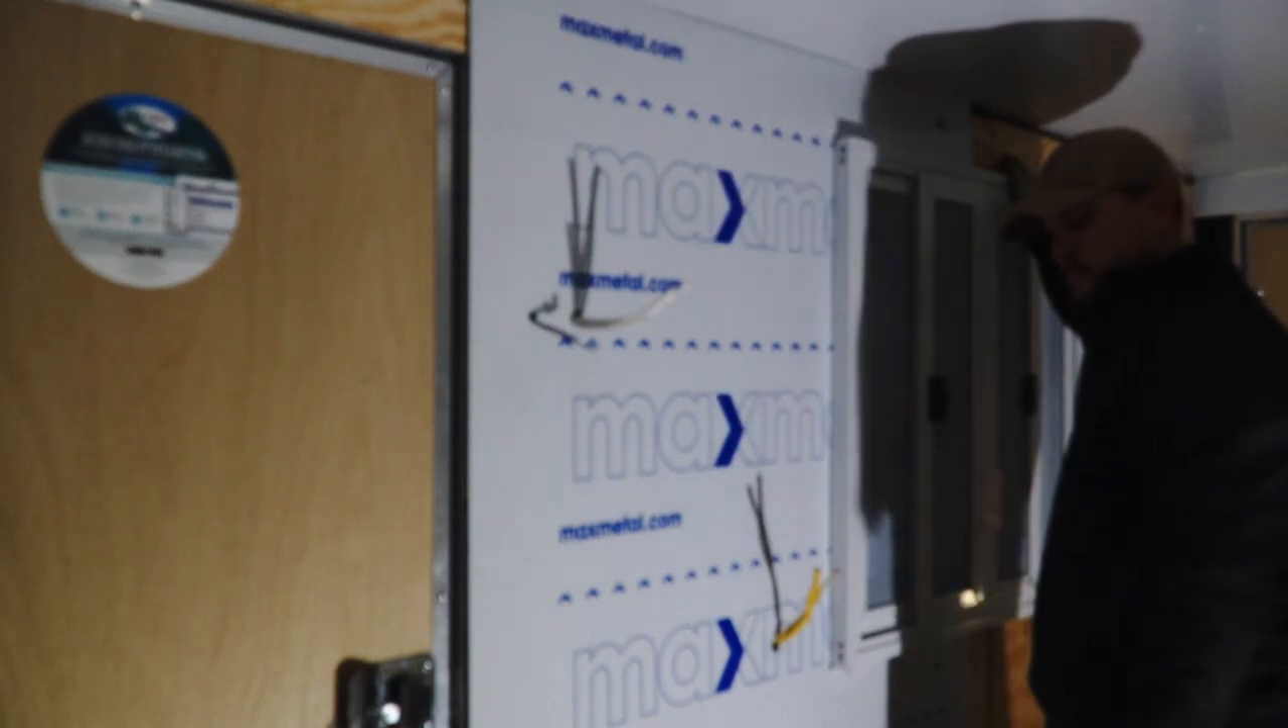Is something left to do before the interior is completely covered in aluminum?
Yes.